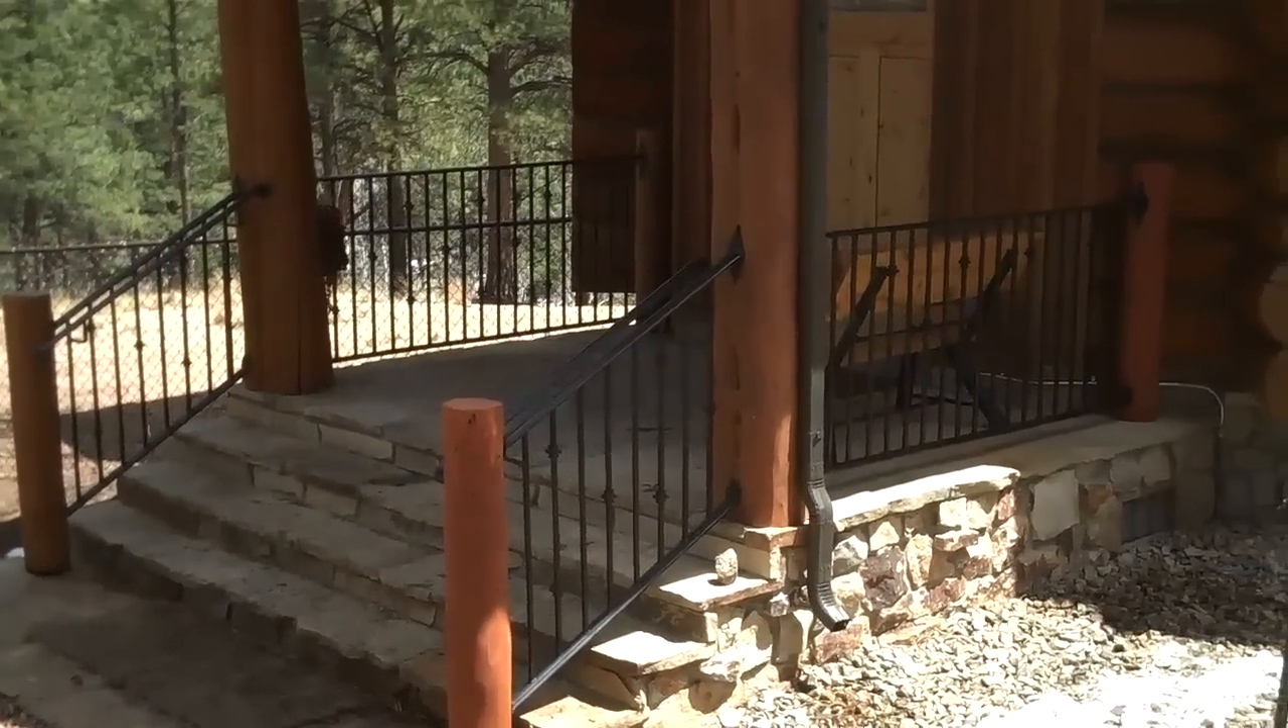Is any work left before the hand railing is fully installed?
No.